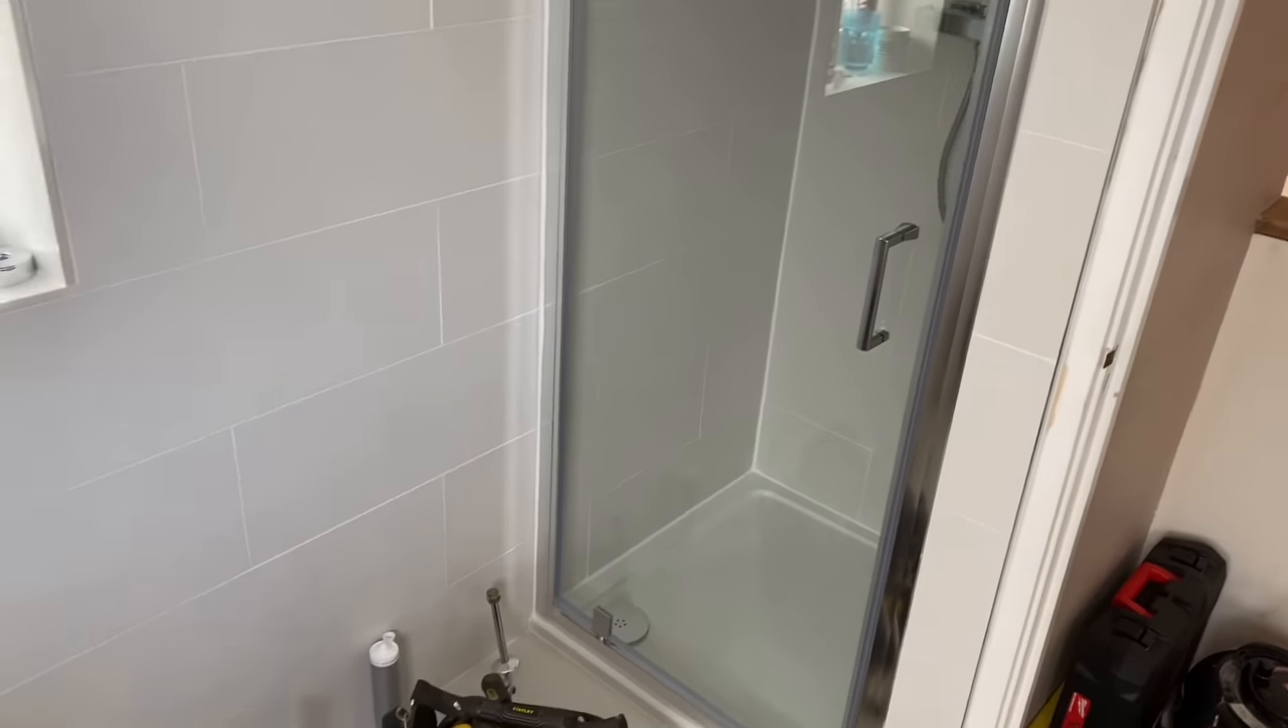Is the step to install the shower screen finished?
Yes.